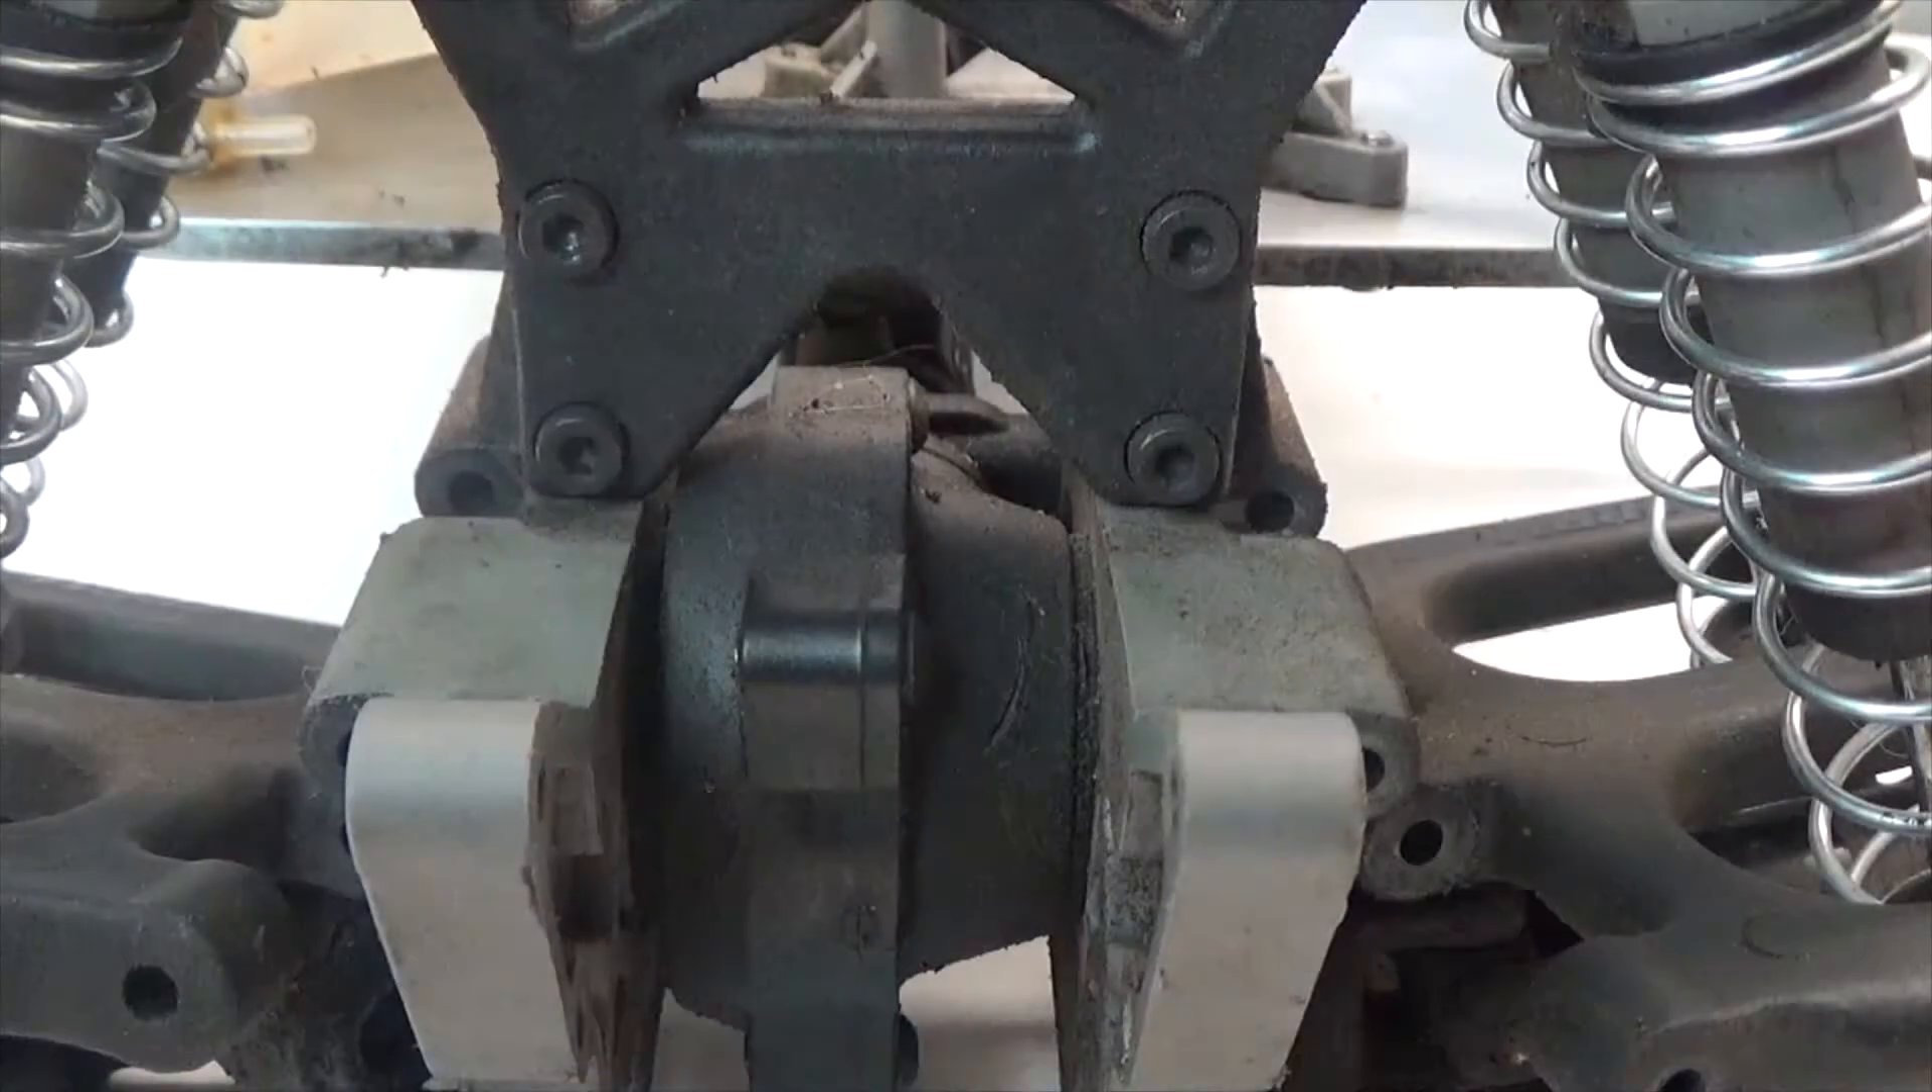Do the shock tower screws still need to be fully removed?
Yes.